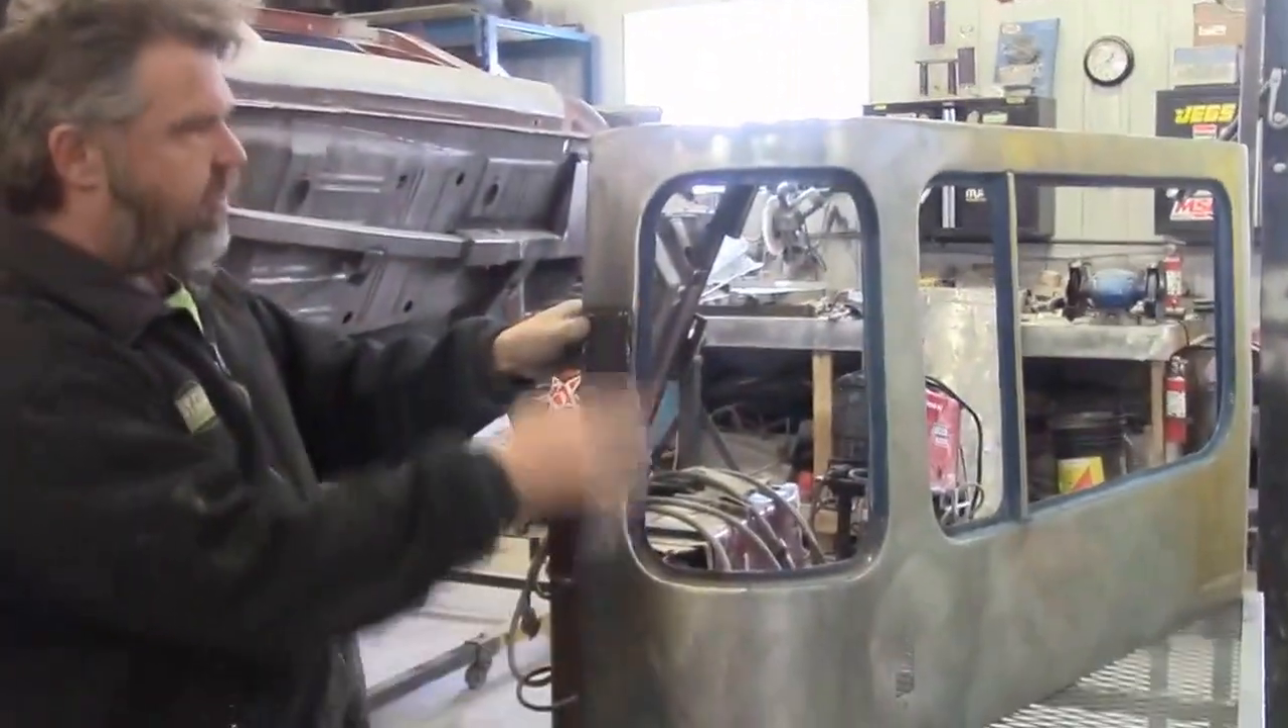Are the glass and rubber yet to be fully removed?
No.